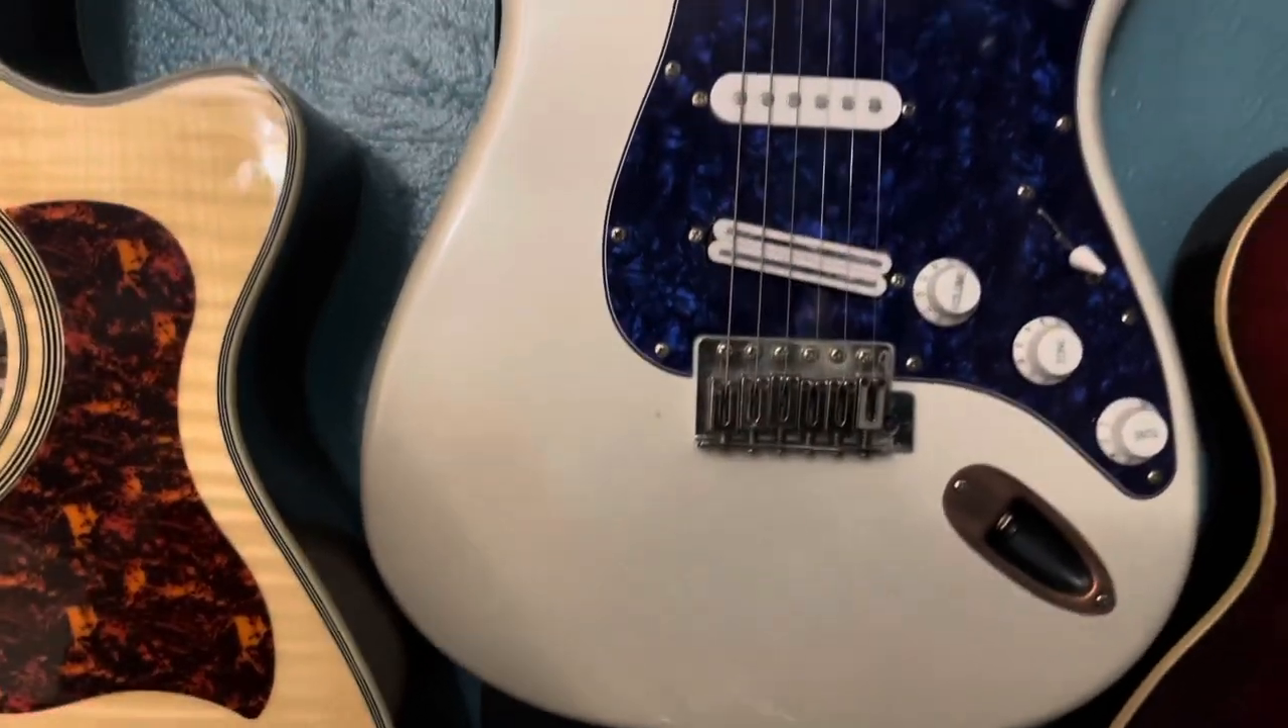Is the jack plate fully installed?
Yes.